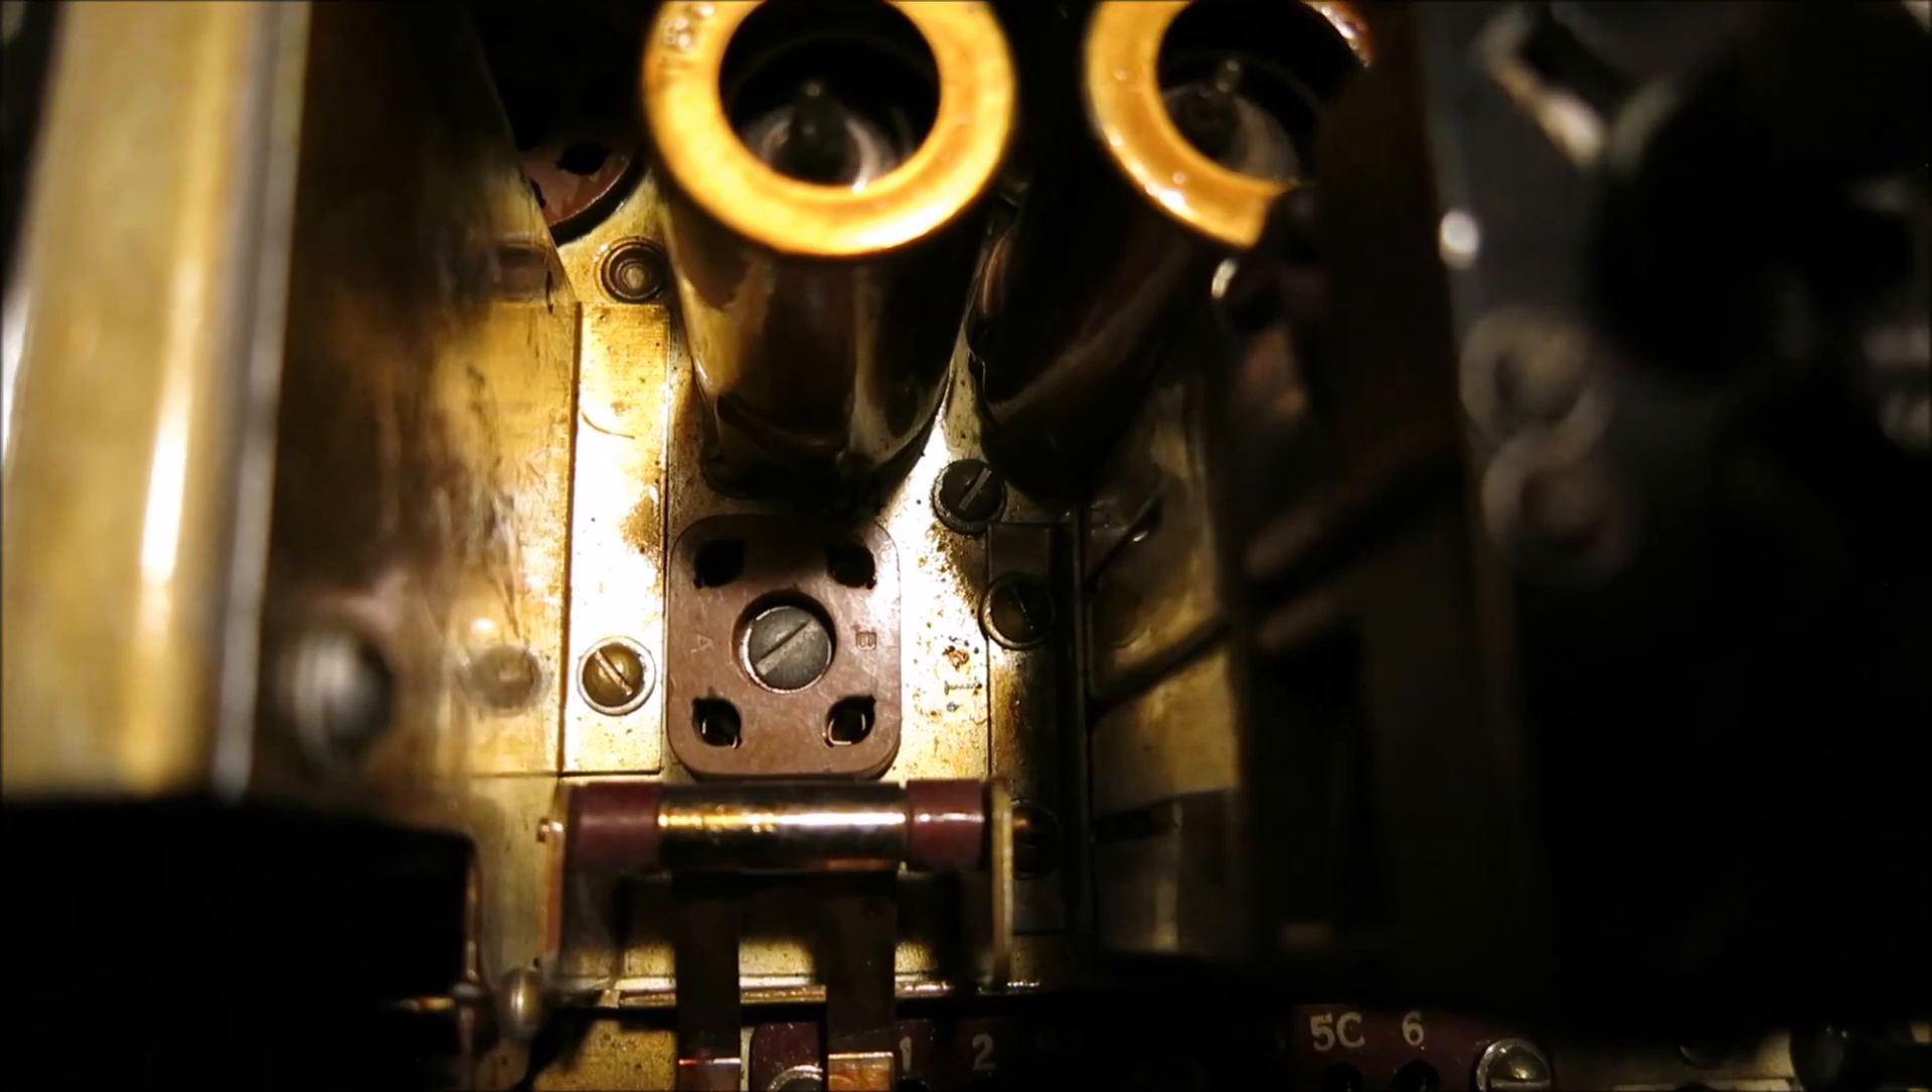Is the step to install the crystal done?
No.